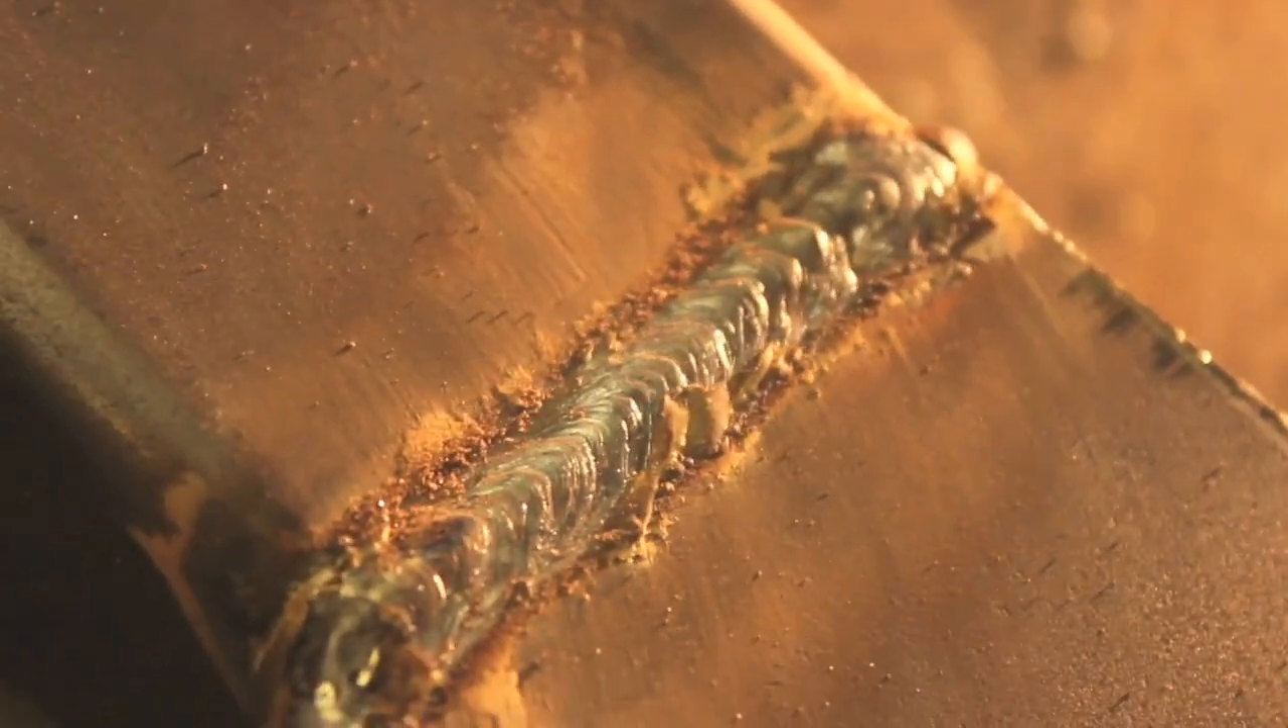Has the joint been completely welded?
Yes.